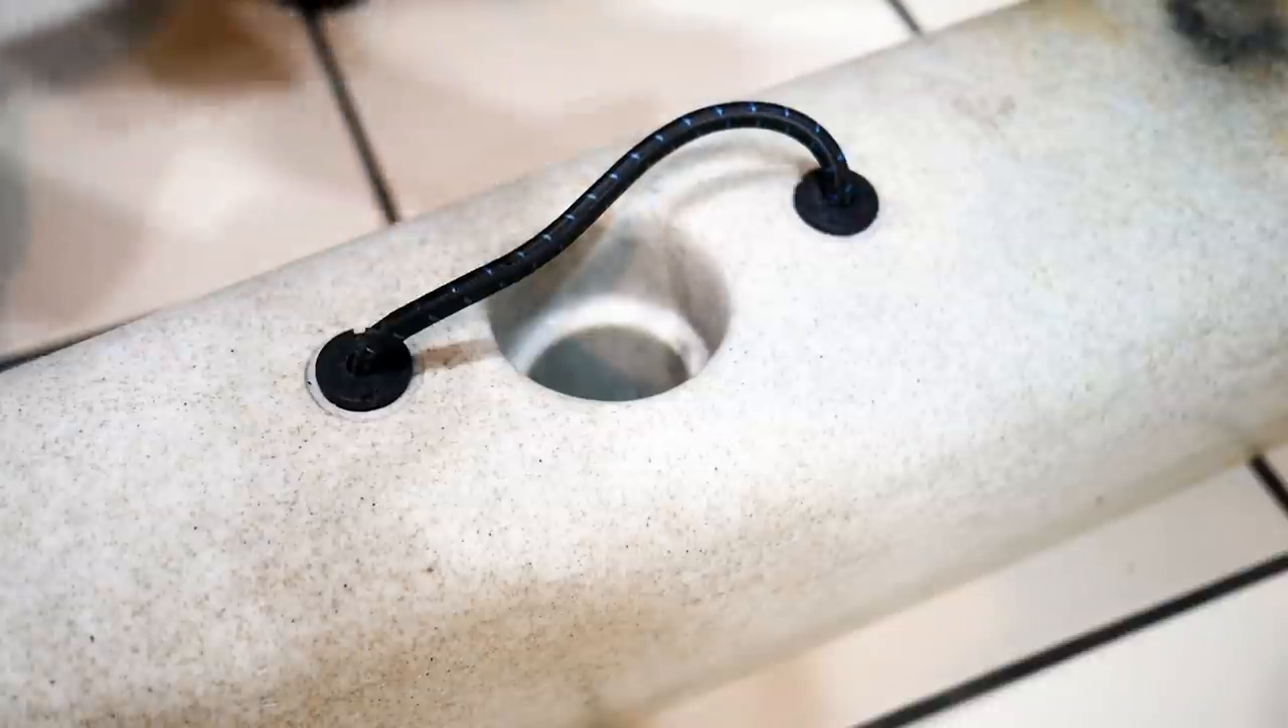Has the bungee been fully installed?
Yes.